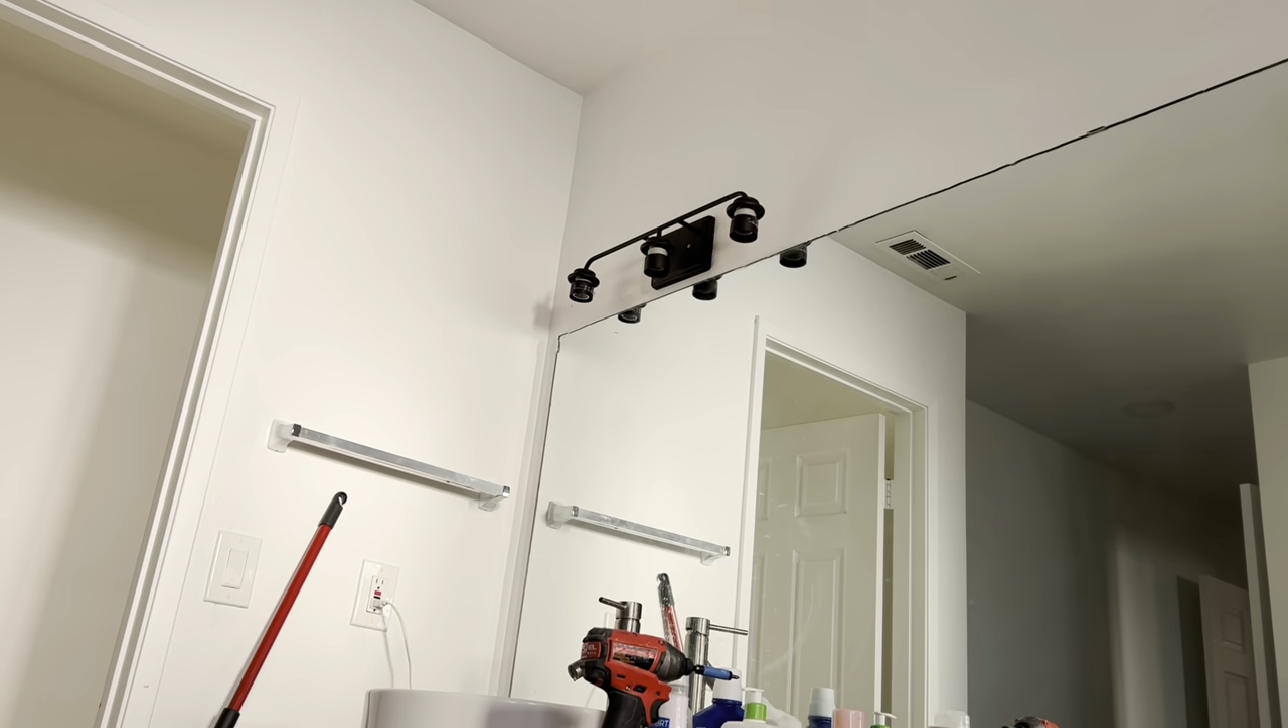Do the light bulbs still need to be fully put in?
Yes.